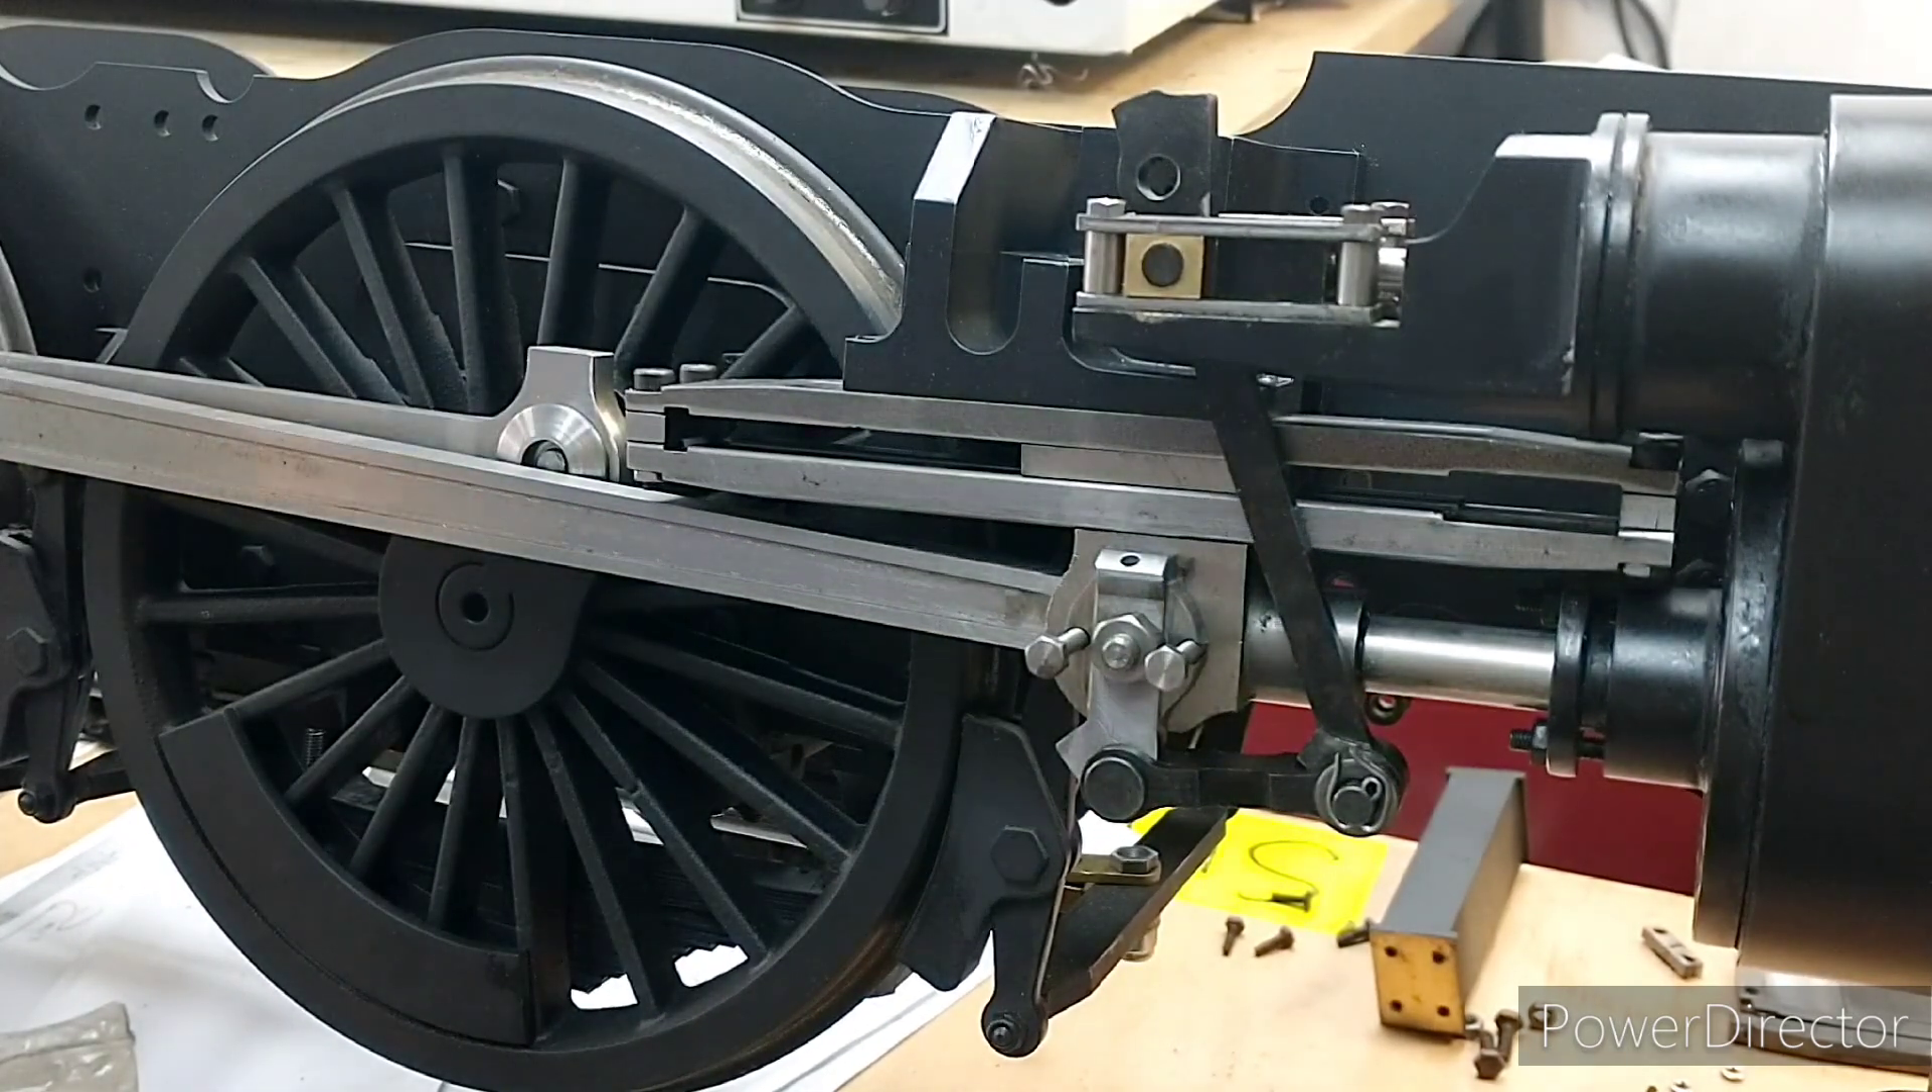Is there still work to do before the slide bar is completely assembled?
No.